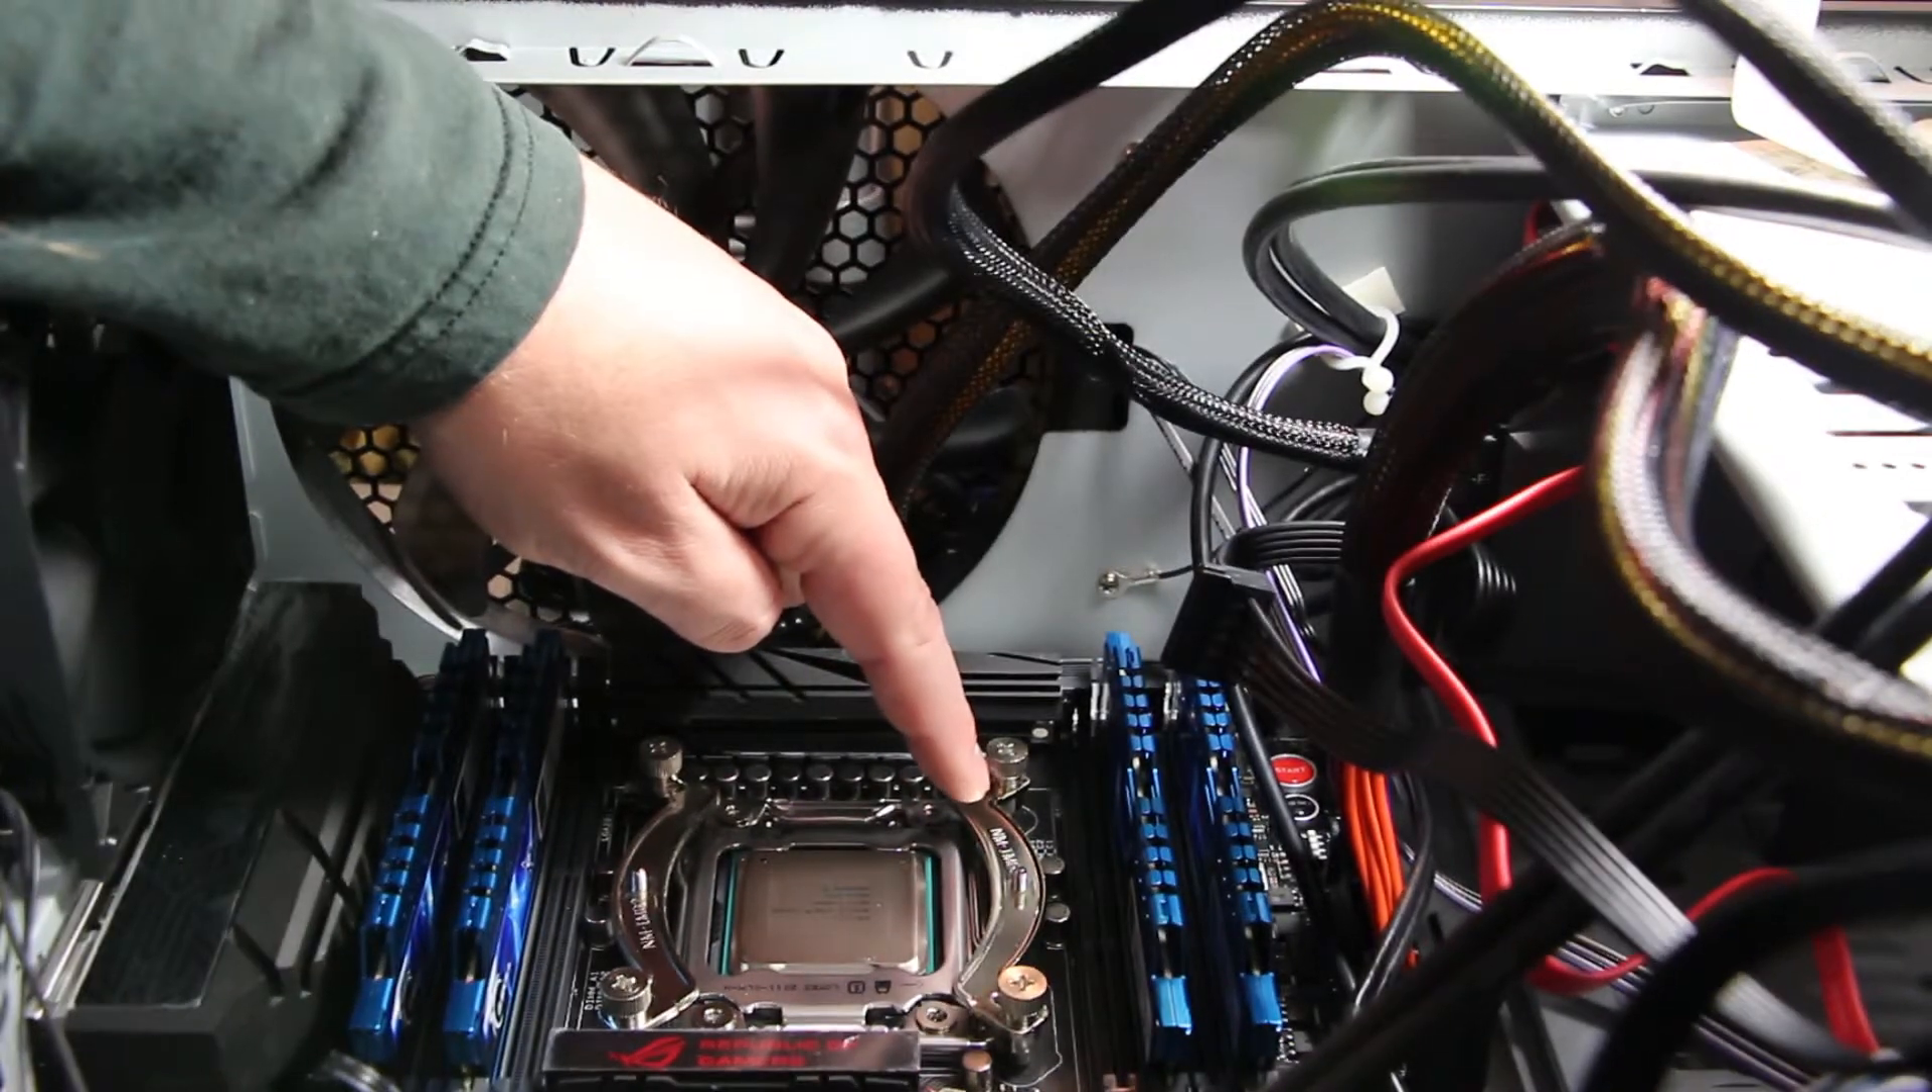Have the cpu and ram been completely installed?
Yes.